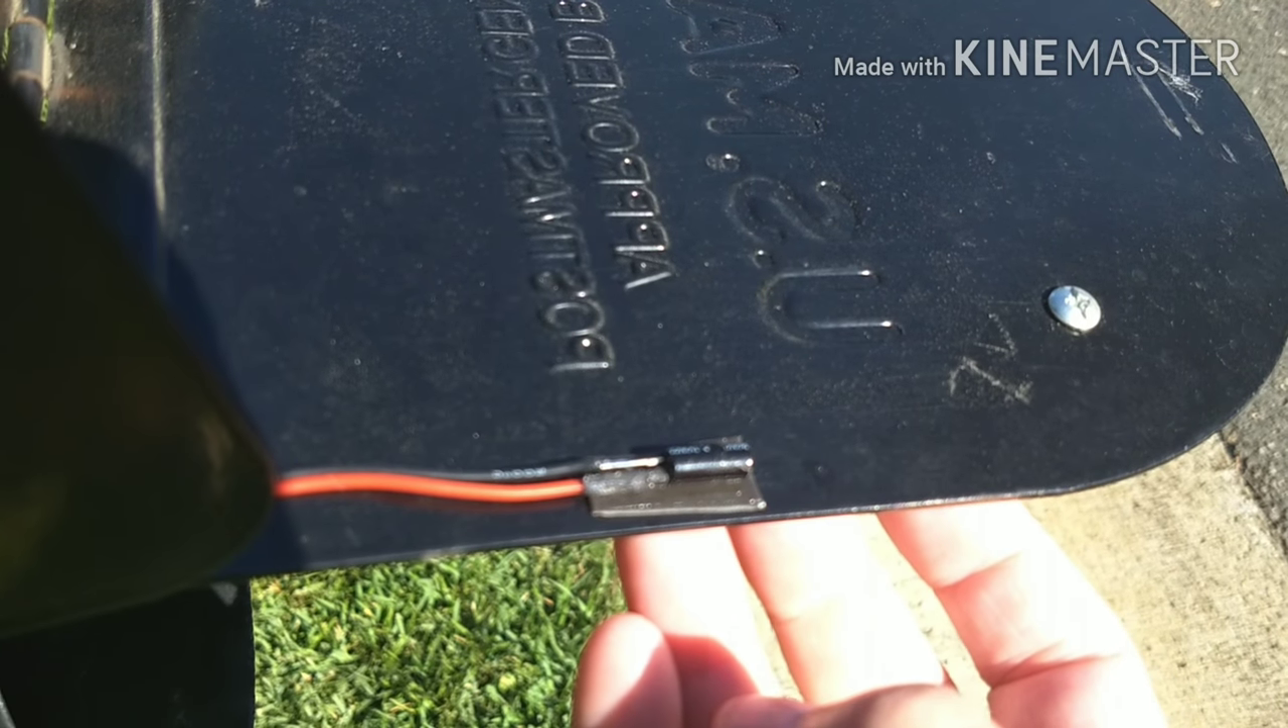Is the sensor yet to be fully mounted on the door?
No.